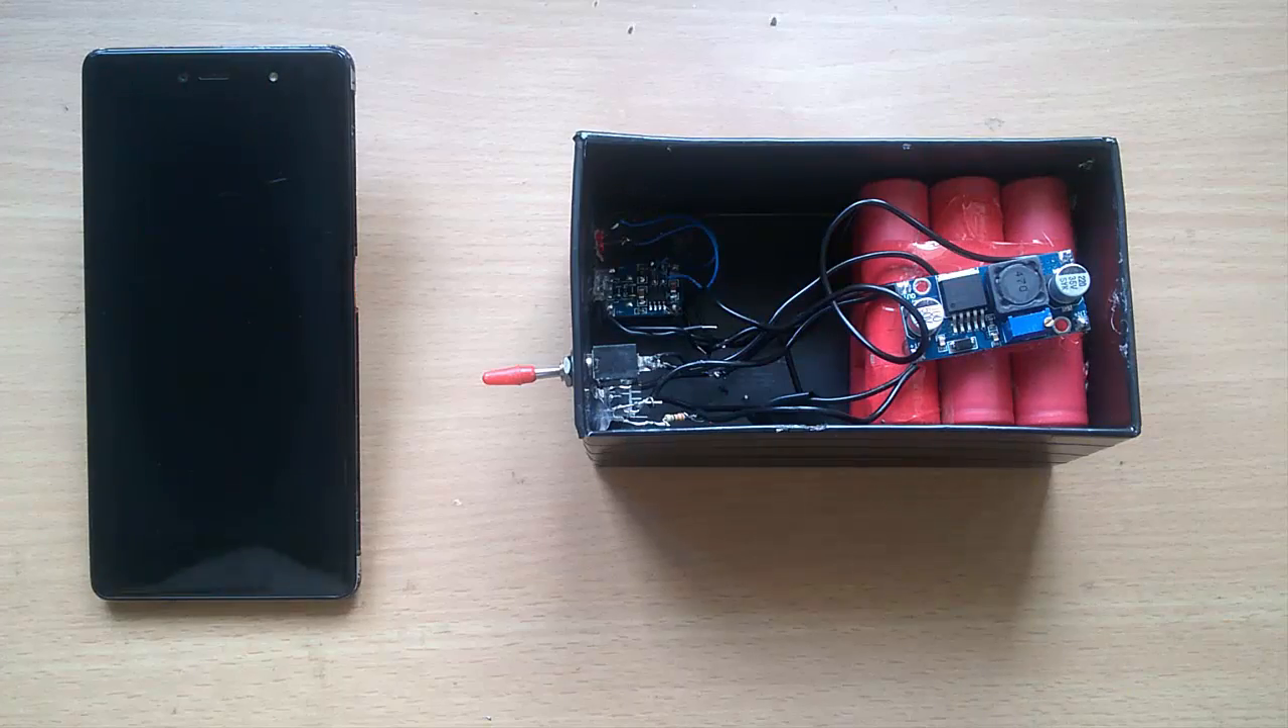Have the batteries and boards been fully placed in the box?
Yes.